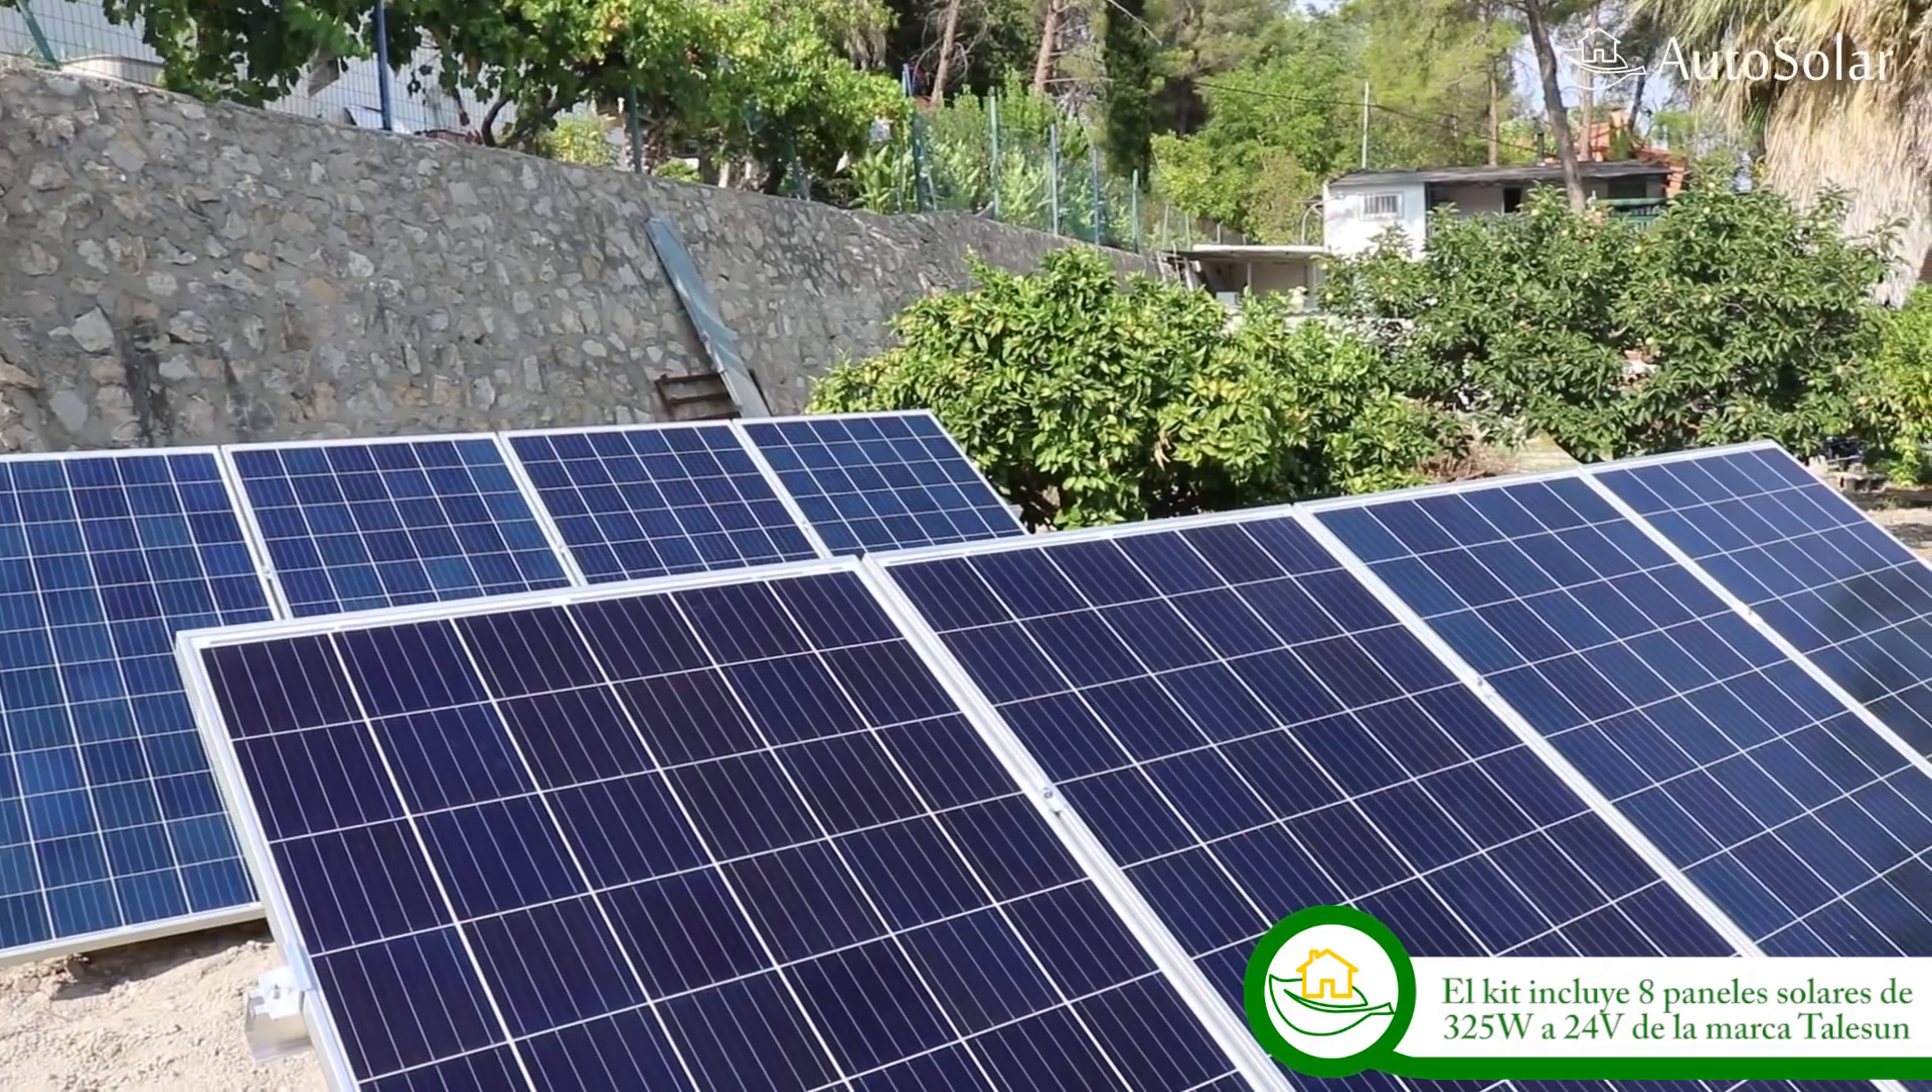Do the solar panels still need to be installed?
No.